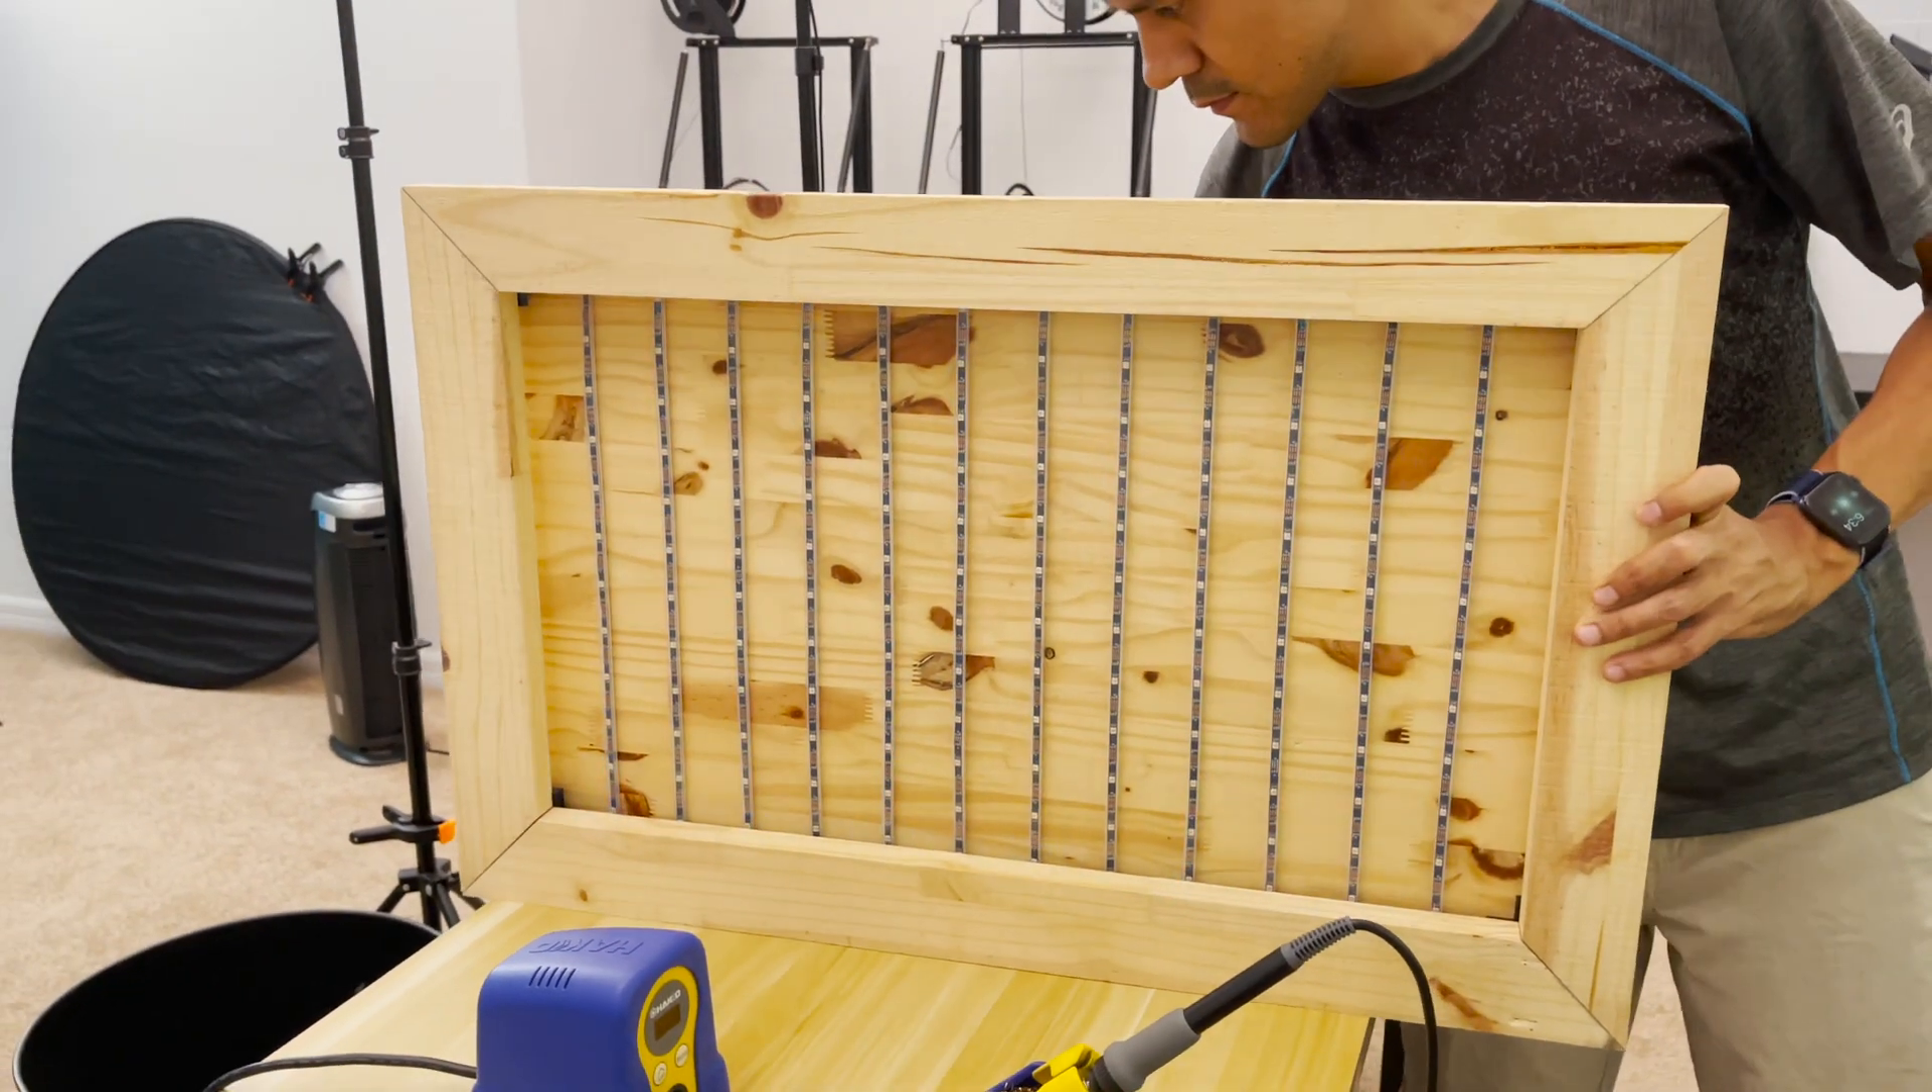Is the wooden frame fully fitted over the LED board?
Yes.